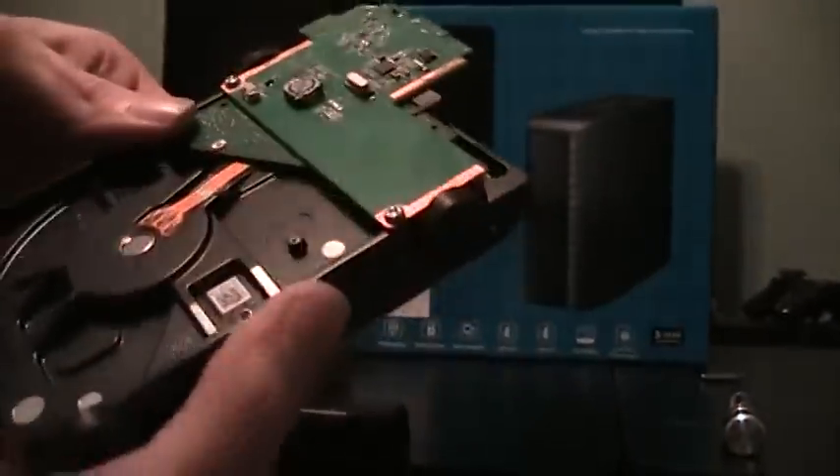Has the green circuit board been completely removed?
No.